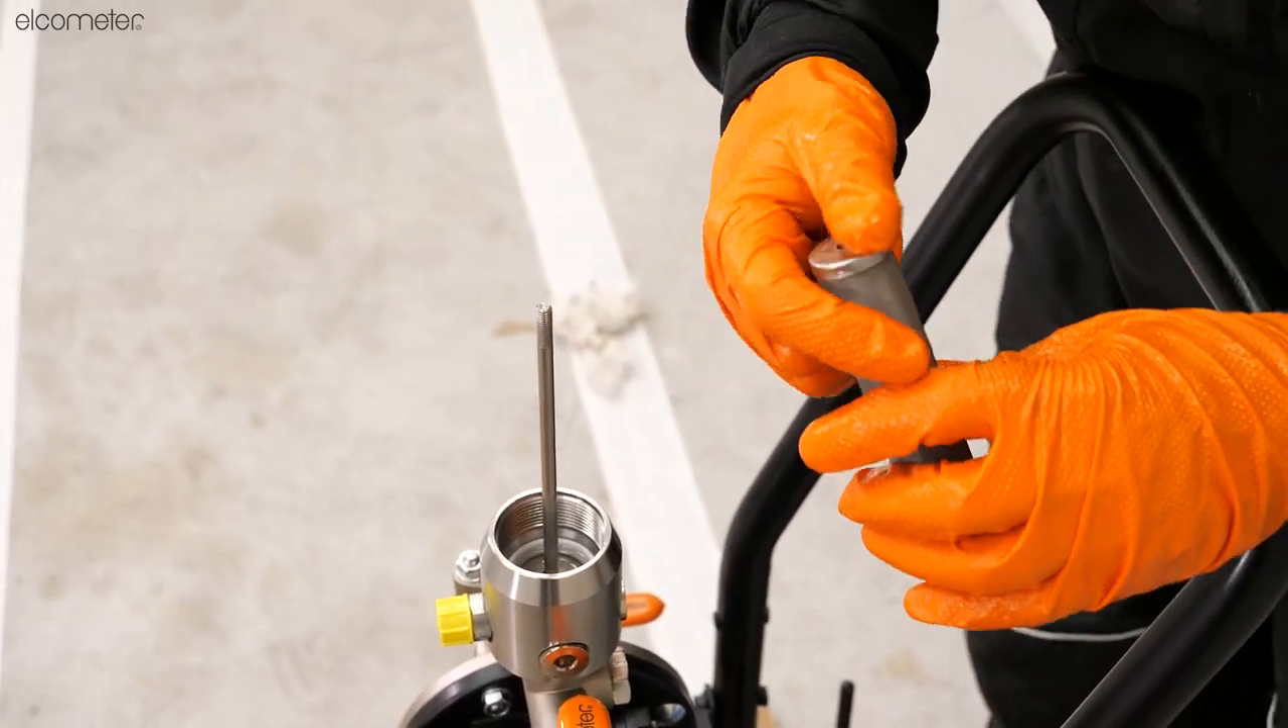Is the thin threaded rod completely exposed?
Yes.